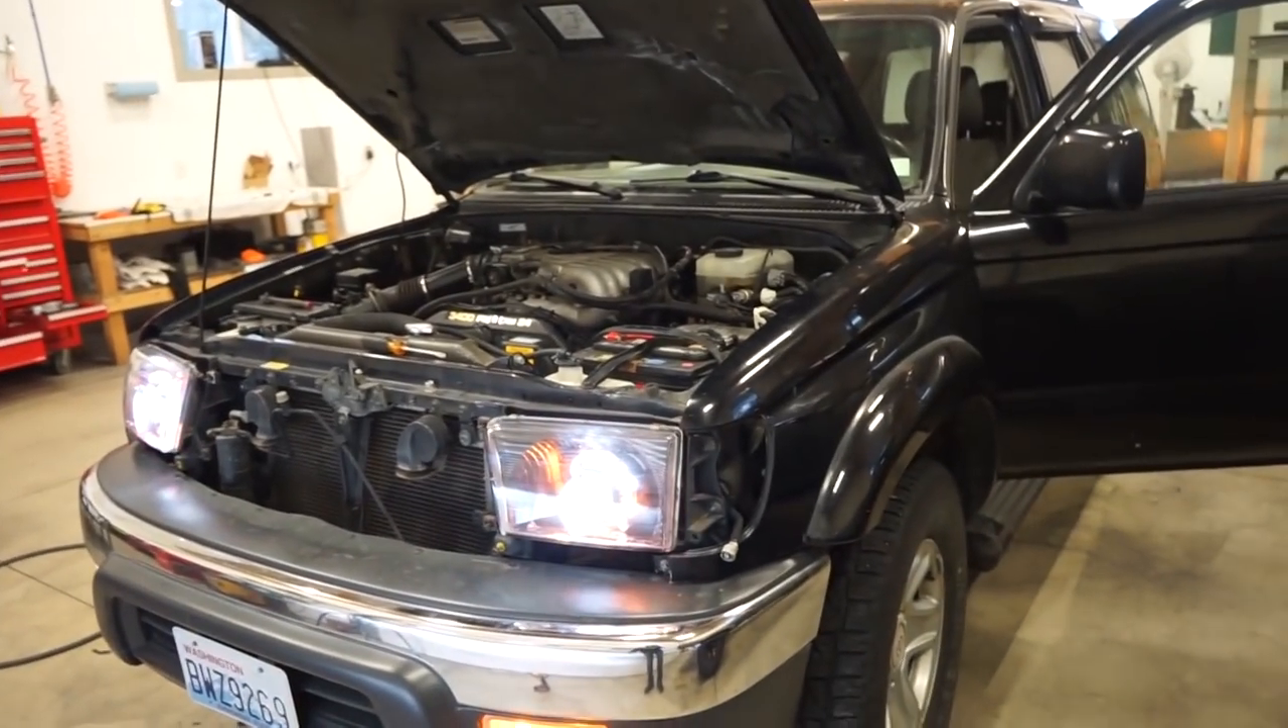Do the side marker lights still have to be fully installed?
Yes.